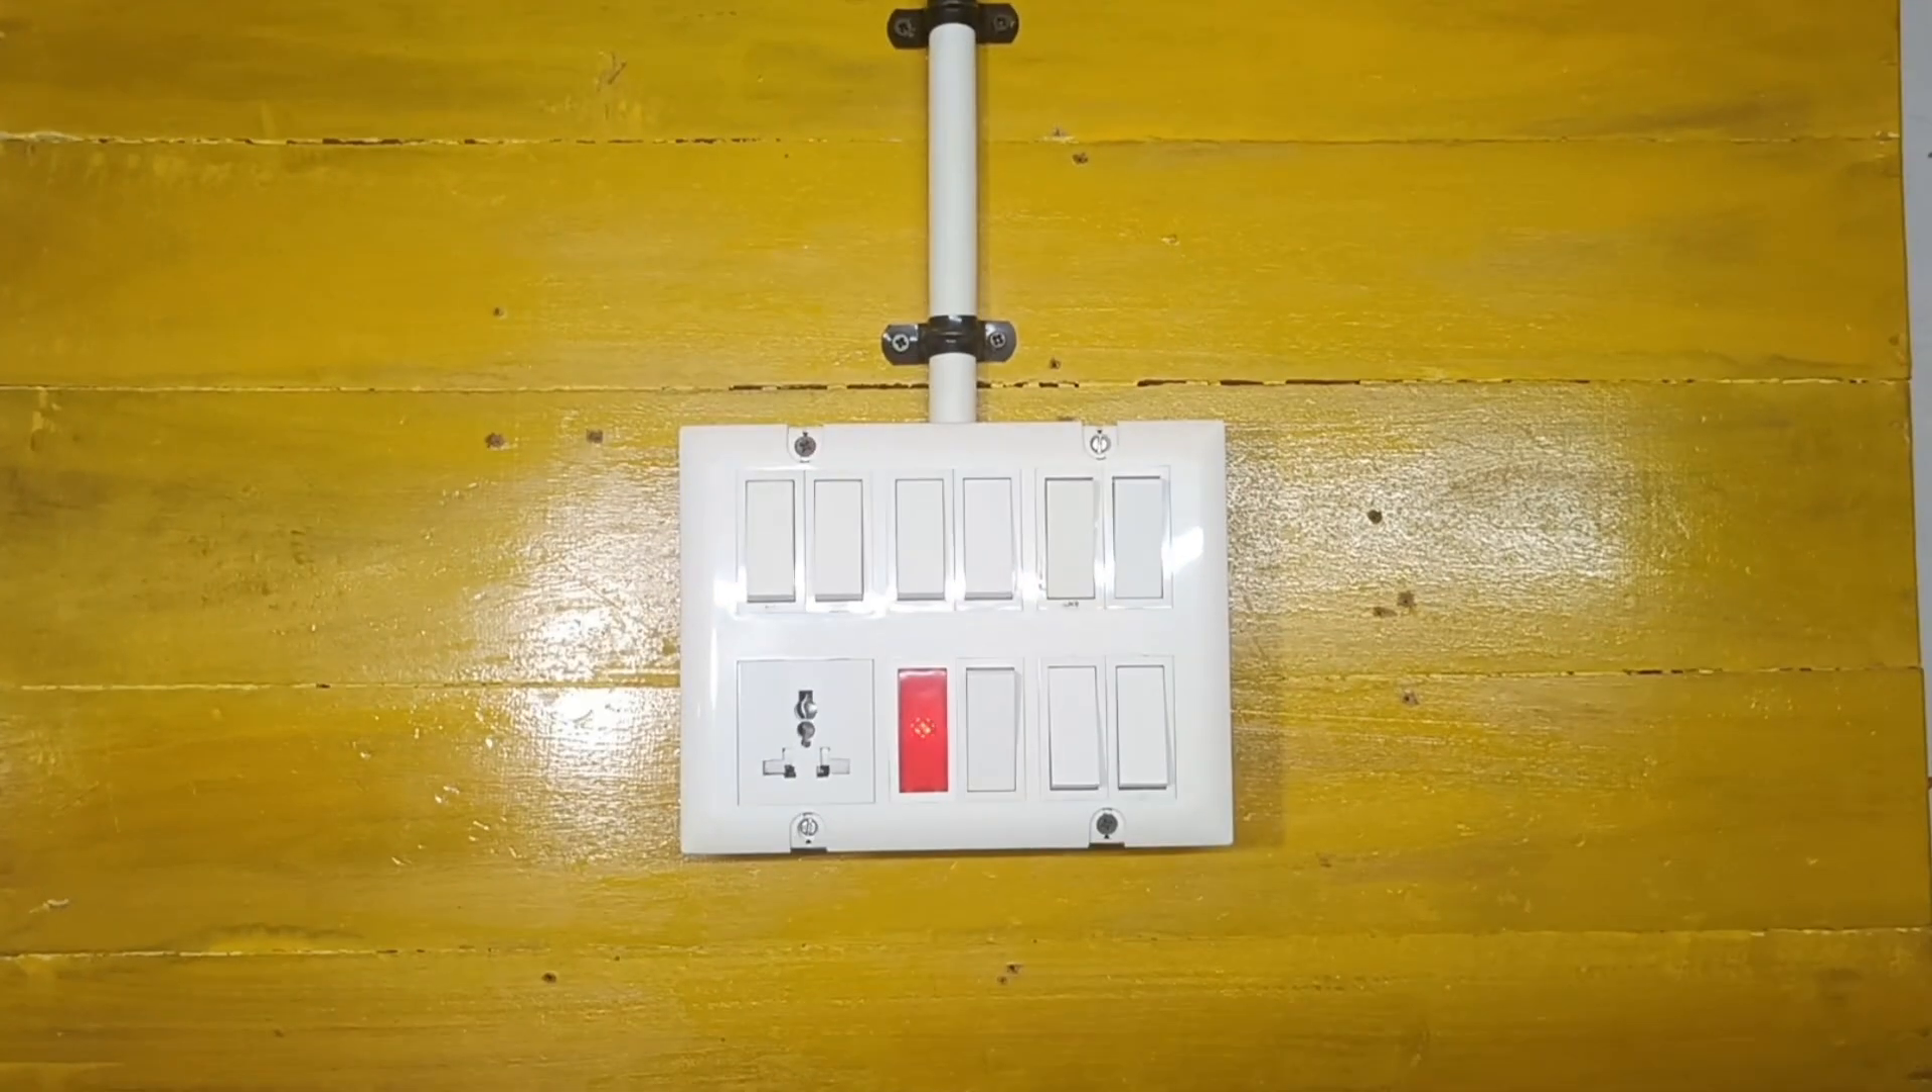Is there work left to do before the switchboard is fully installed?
No.